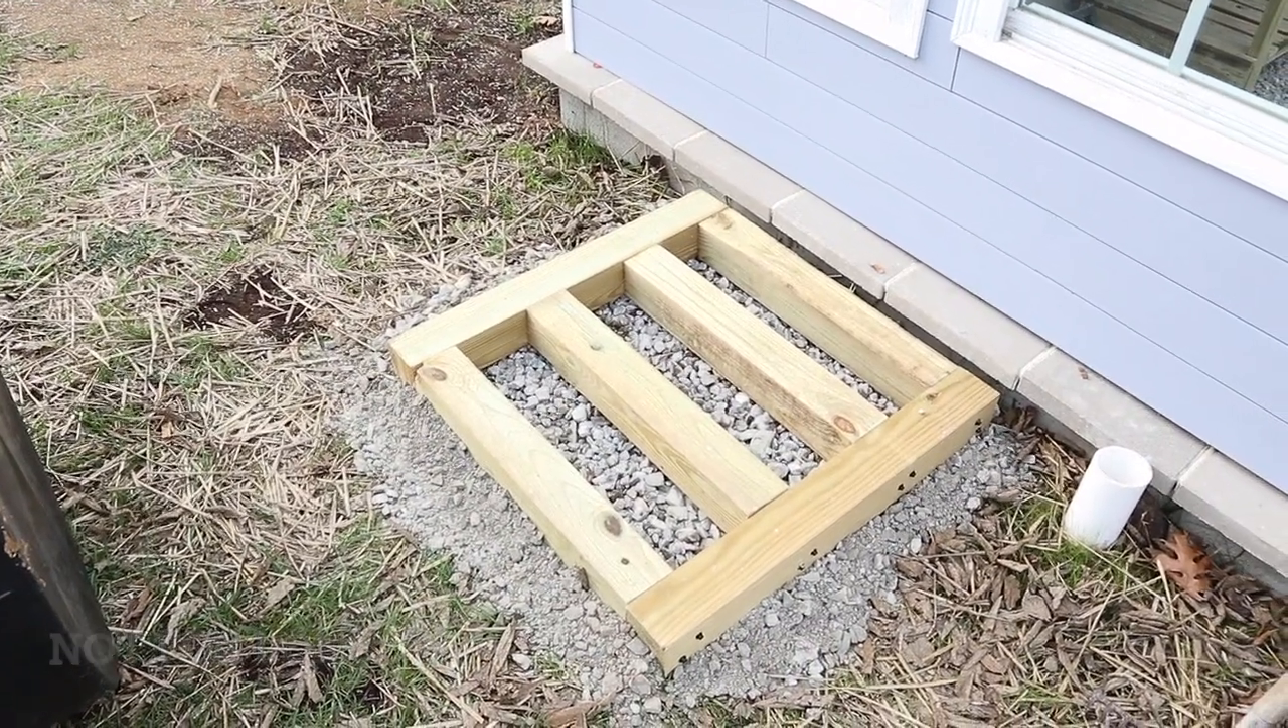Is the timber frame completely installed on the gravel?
Yes.